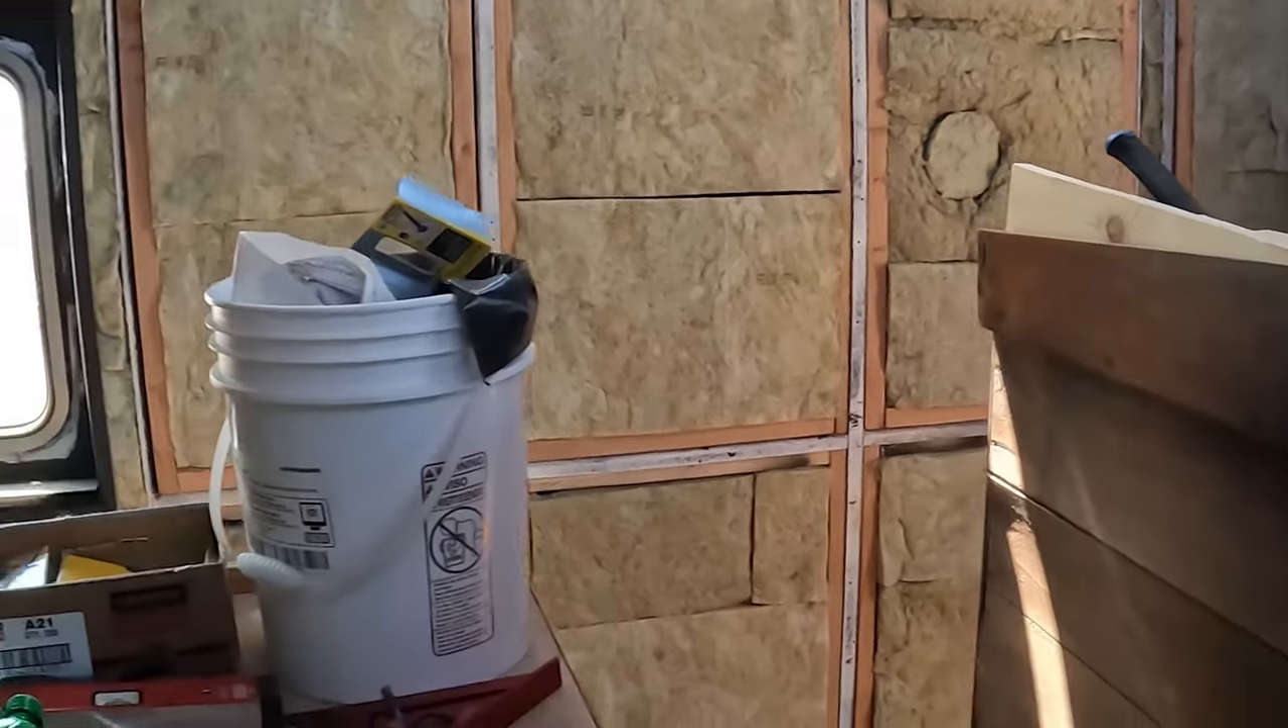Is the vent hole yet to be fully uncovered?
Yes.